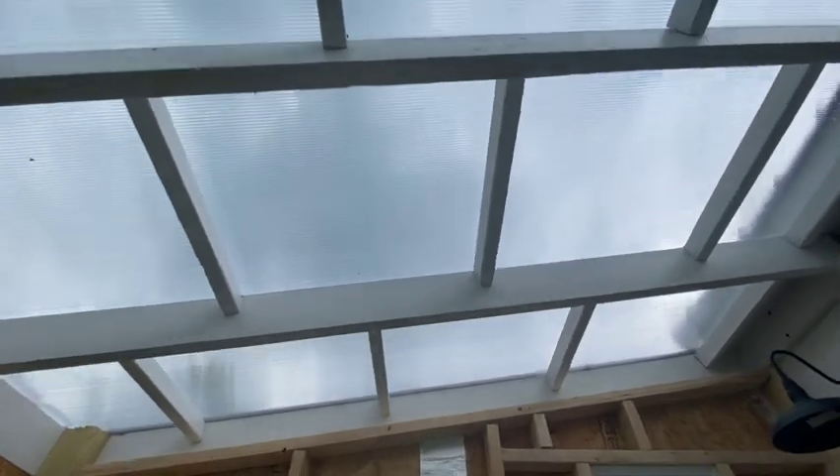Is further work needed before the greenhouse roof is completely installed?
No.